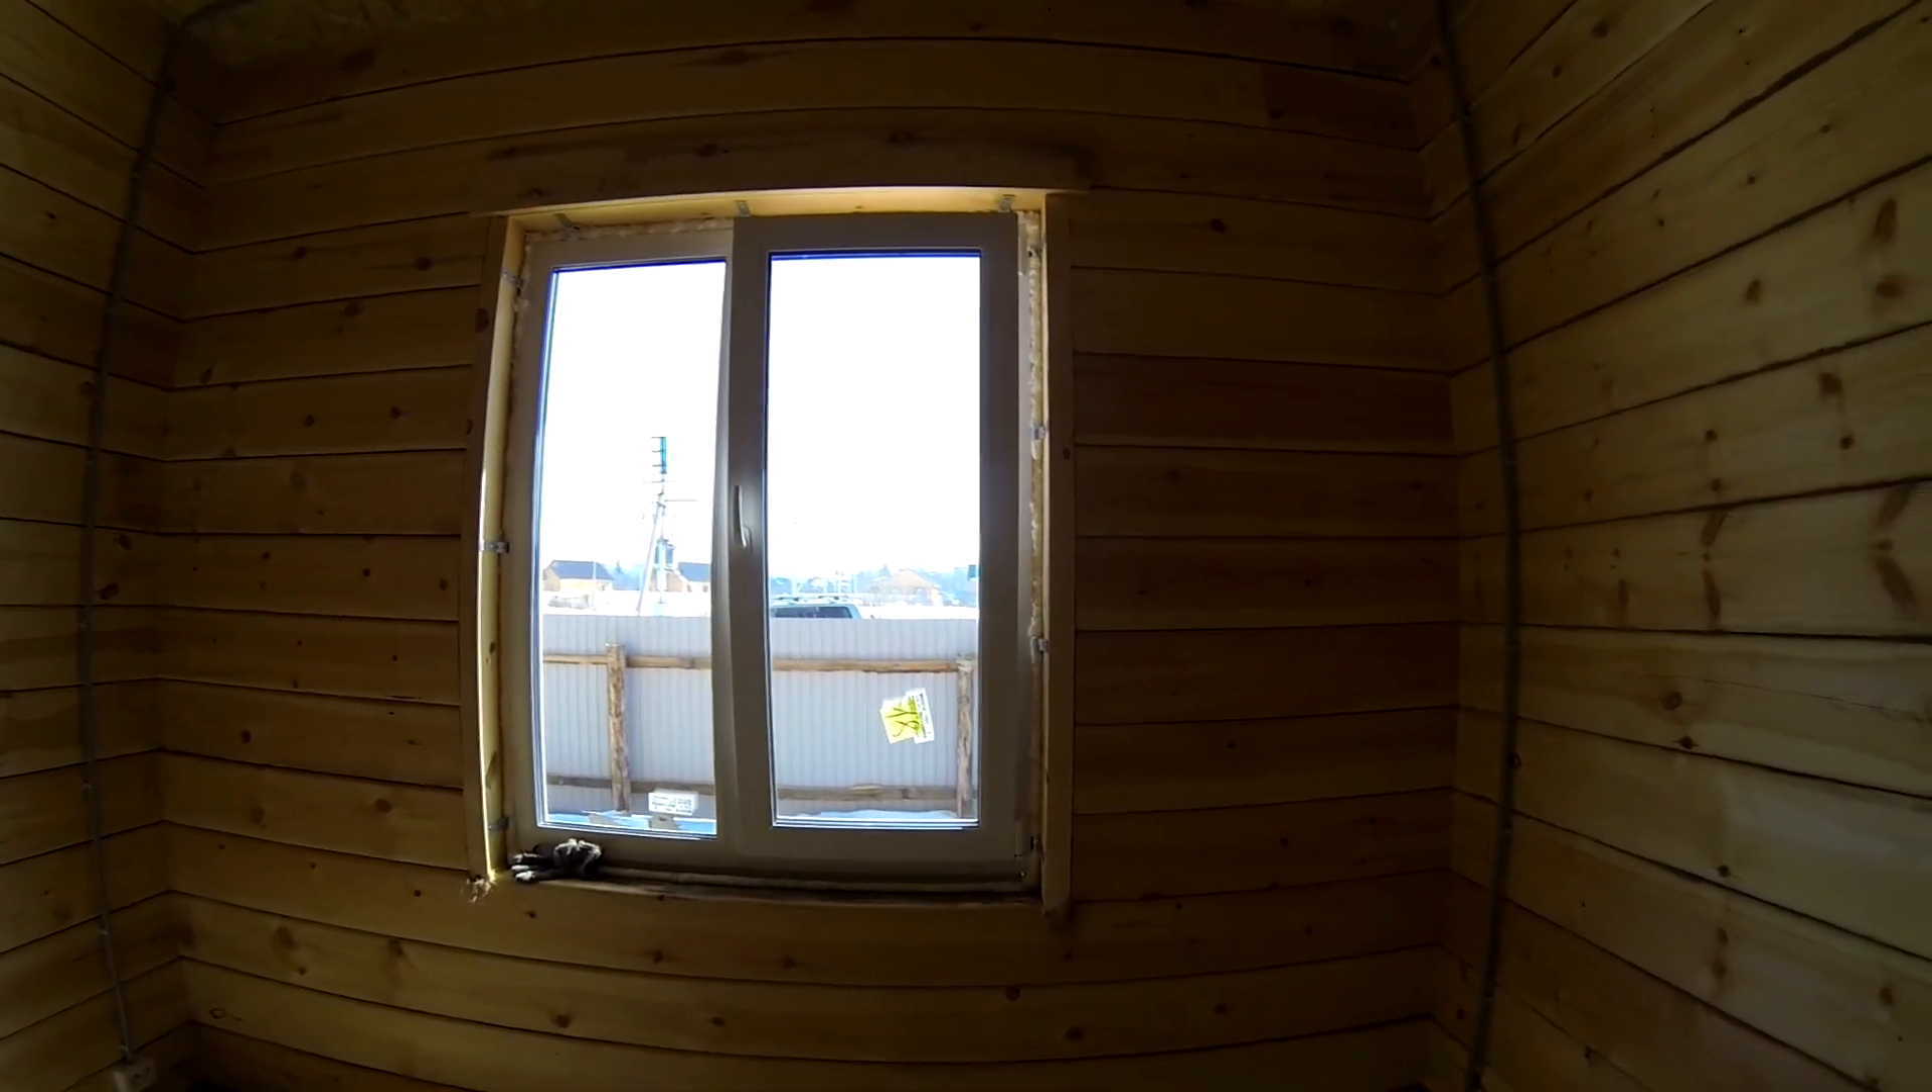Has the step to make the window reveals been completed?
No.